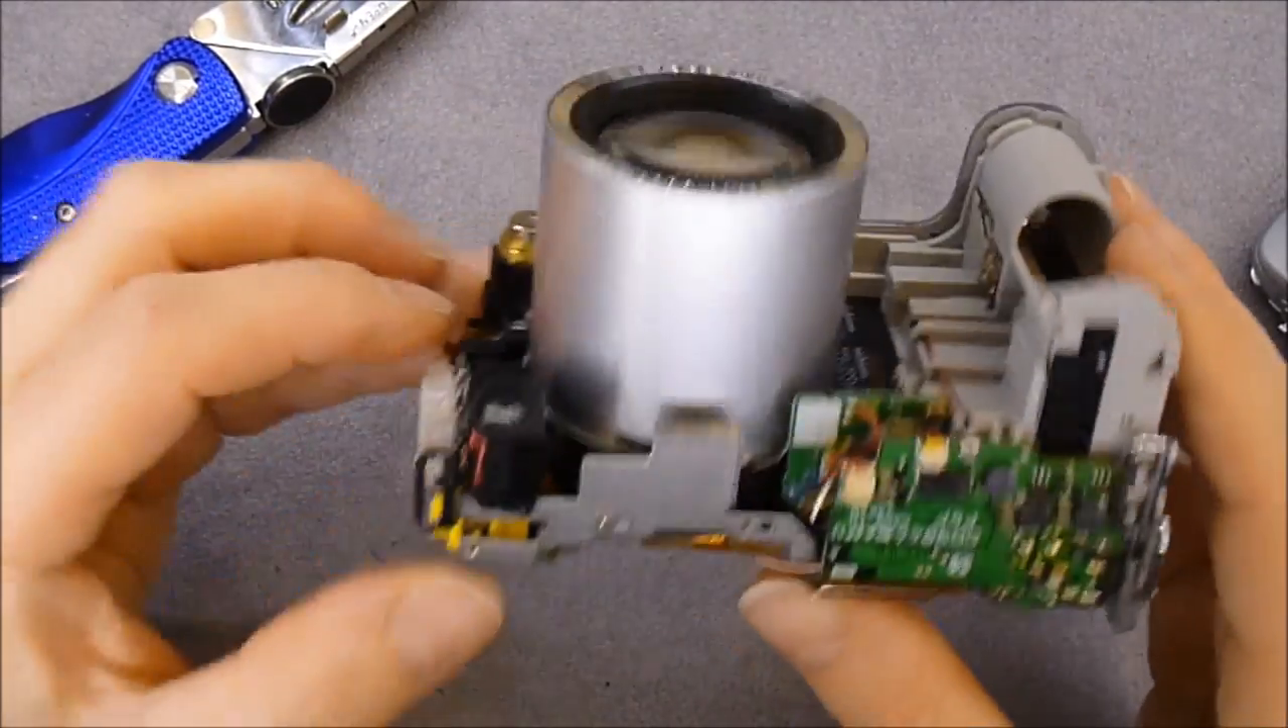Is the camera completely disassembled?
No.